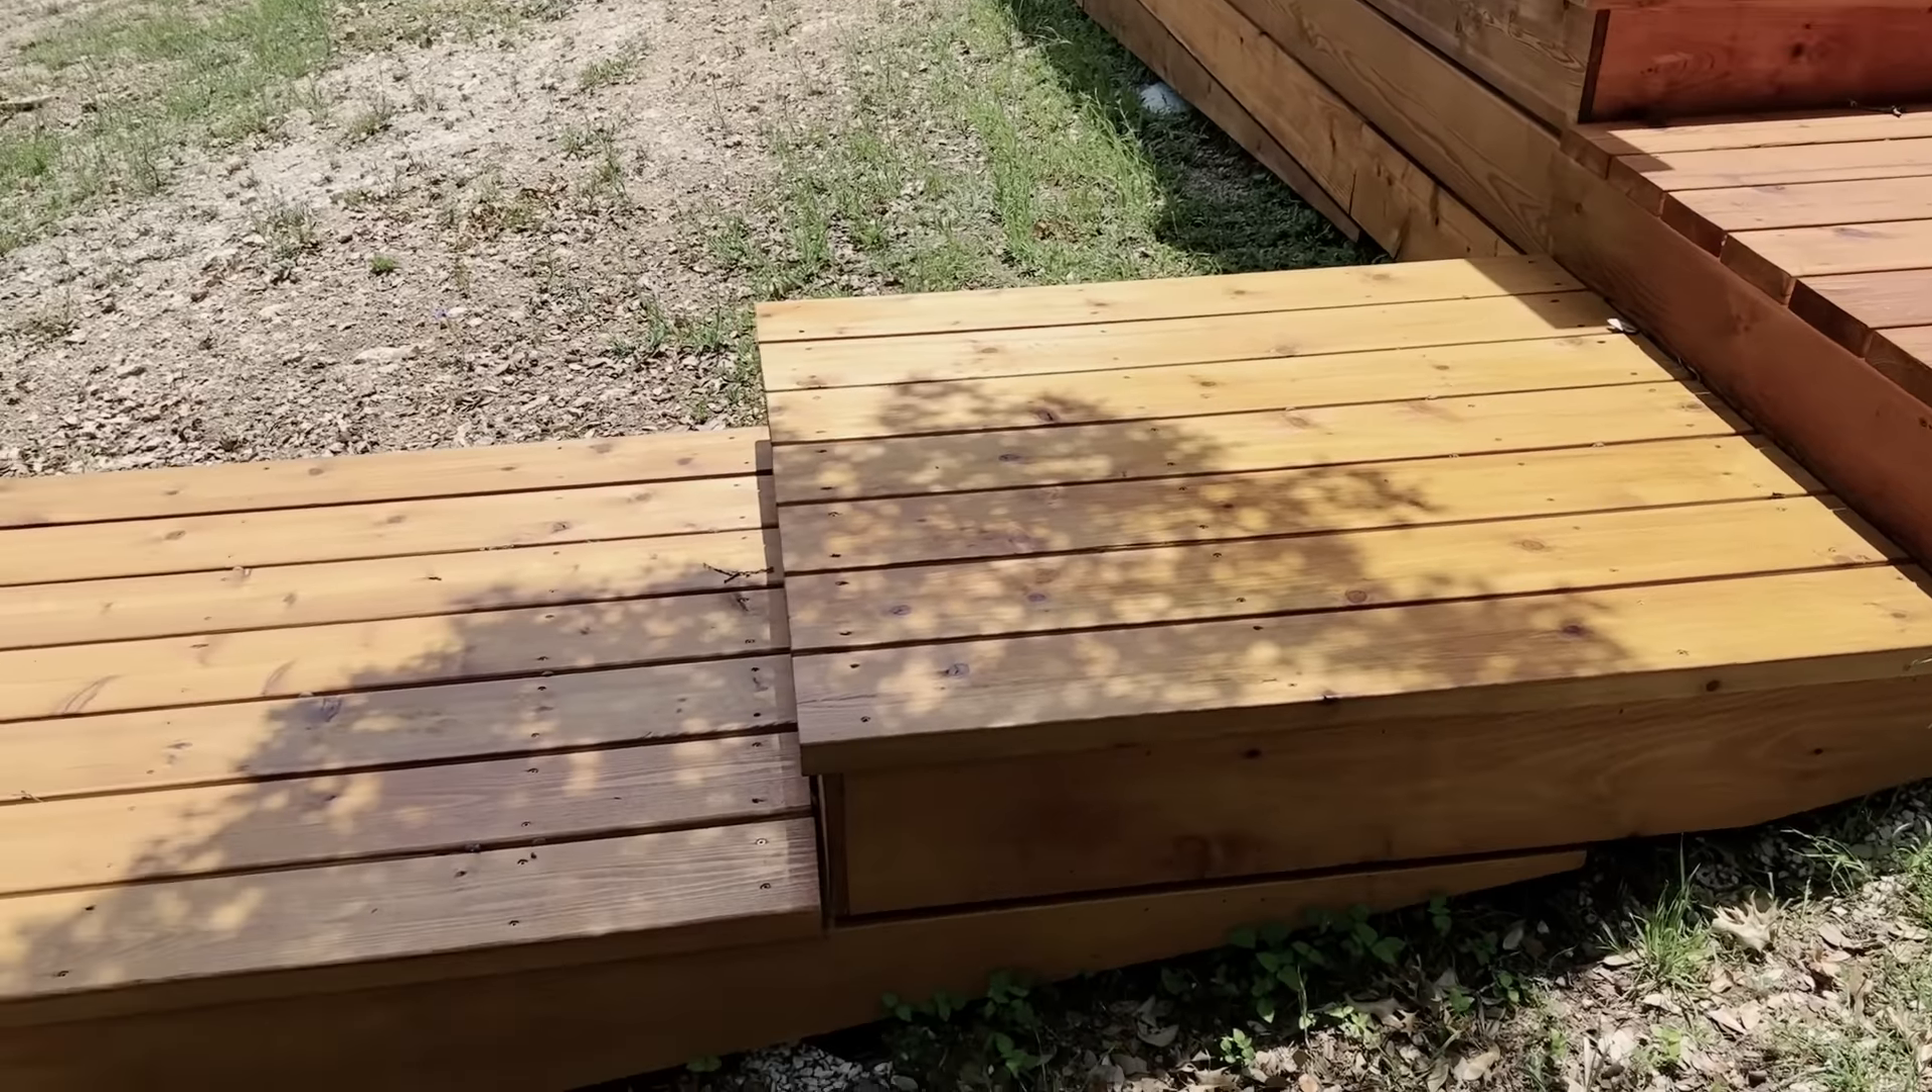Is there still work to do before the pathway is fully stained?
No.